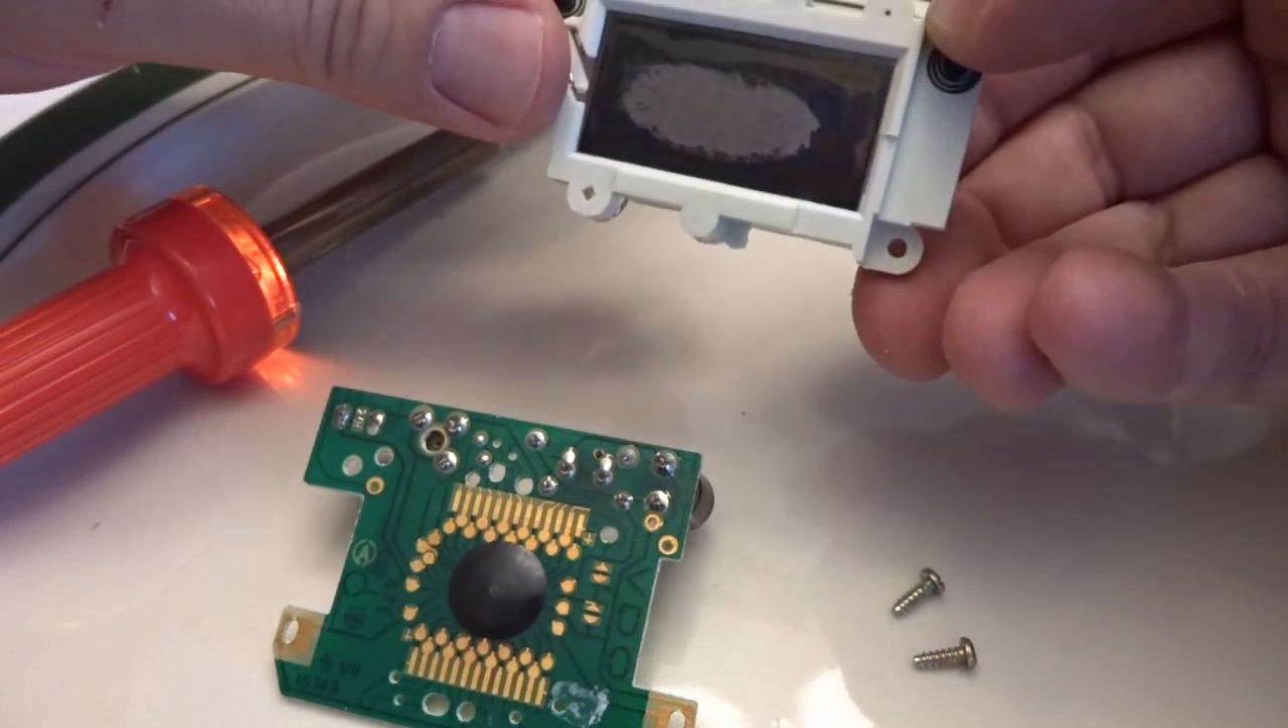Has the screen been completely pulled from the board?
Yes.